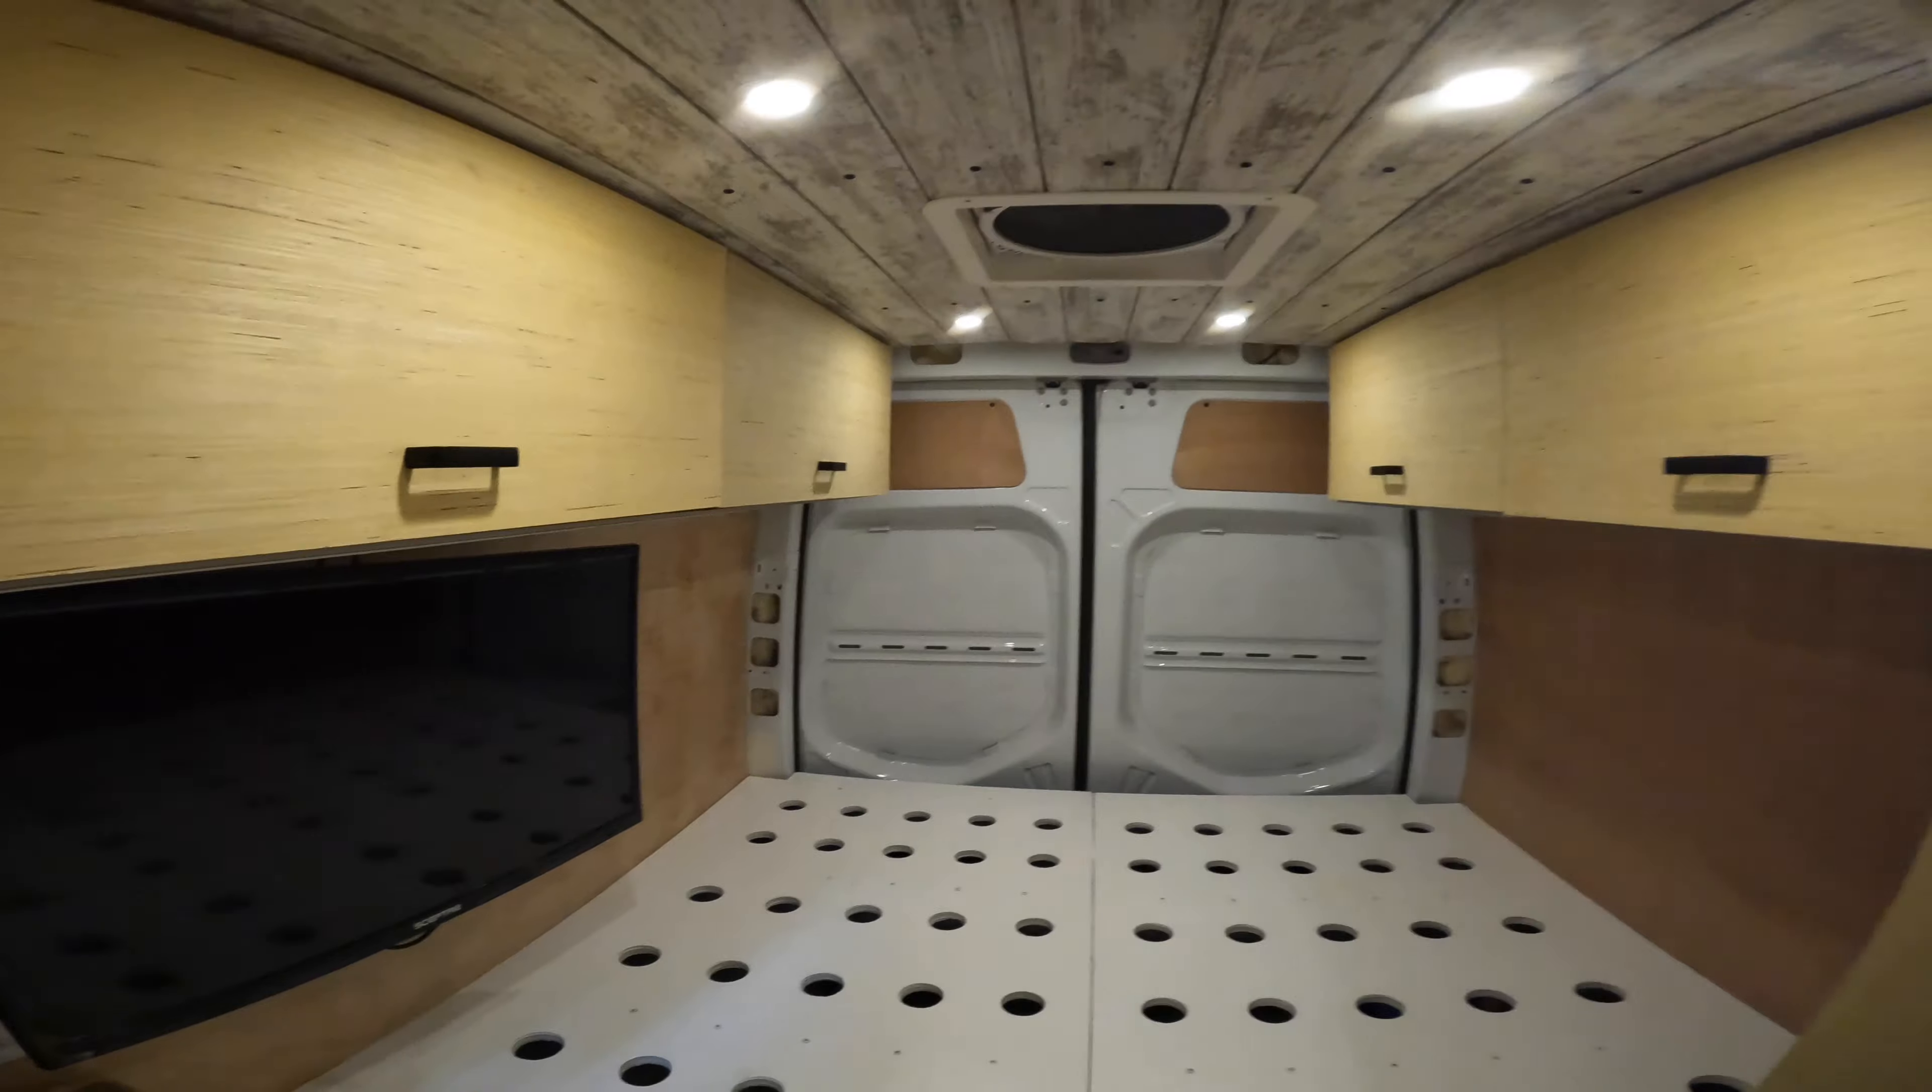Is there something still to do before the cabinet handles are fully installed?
No.